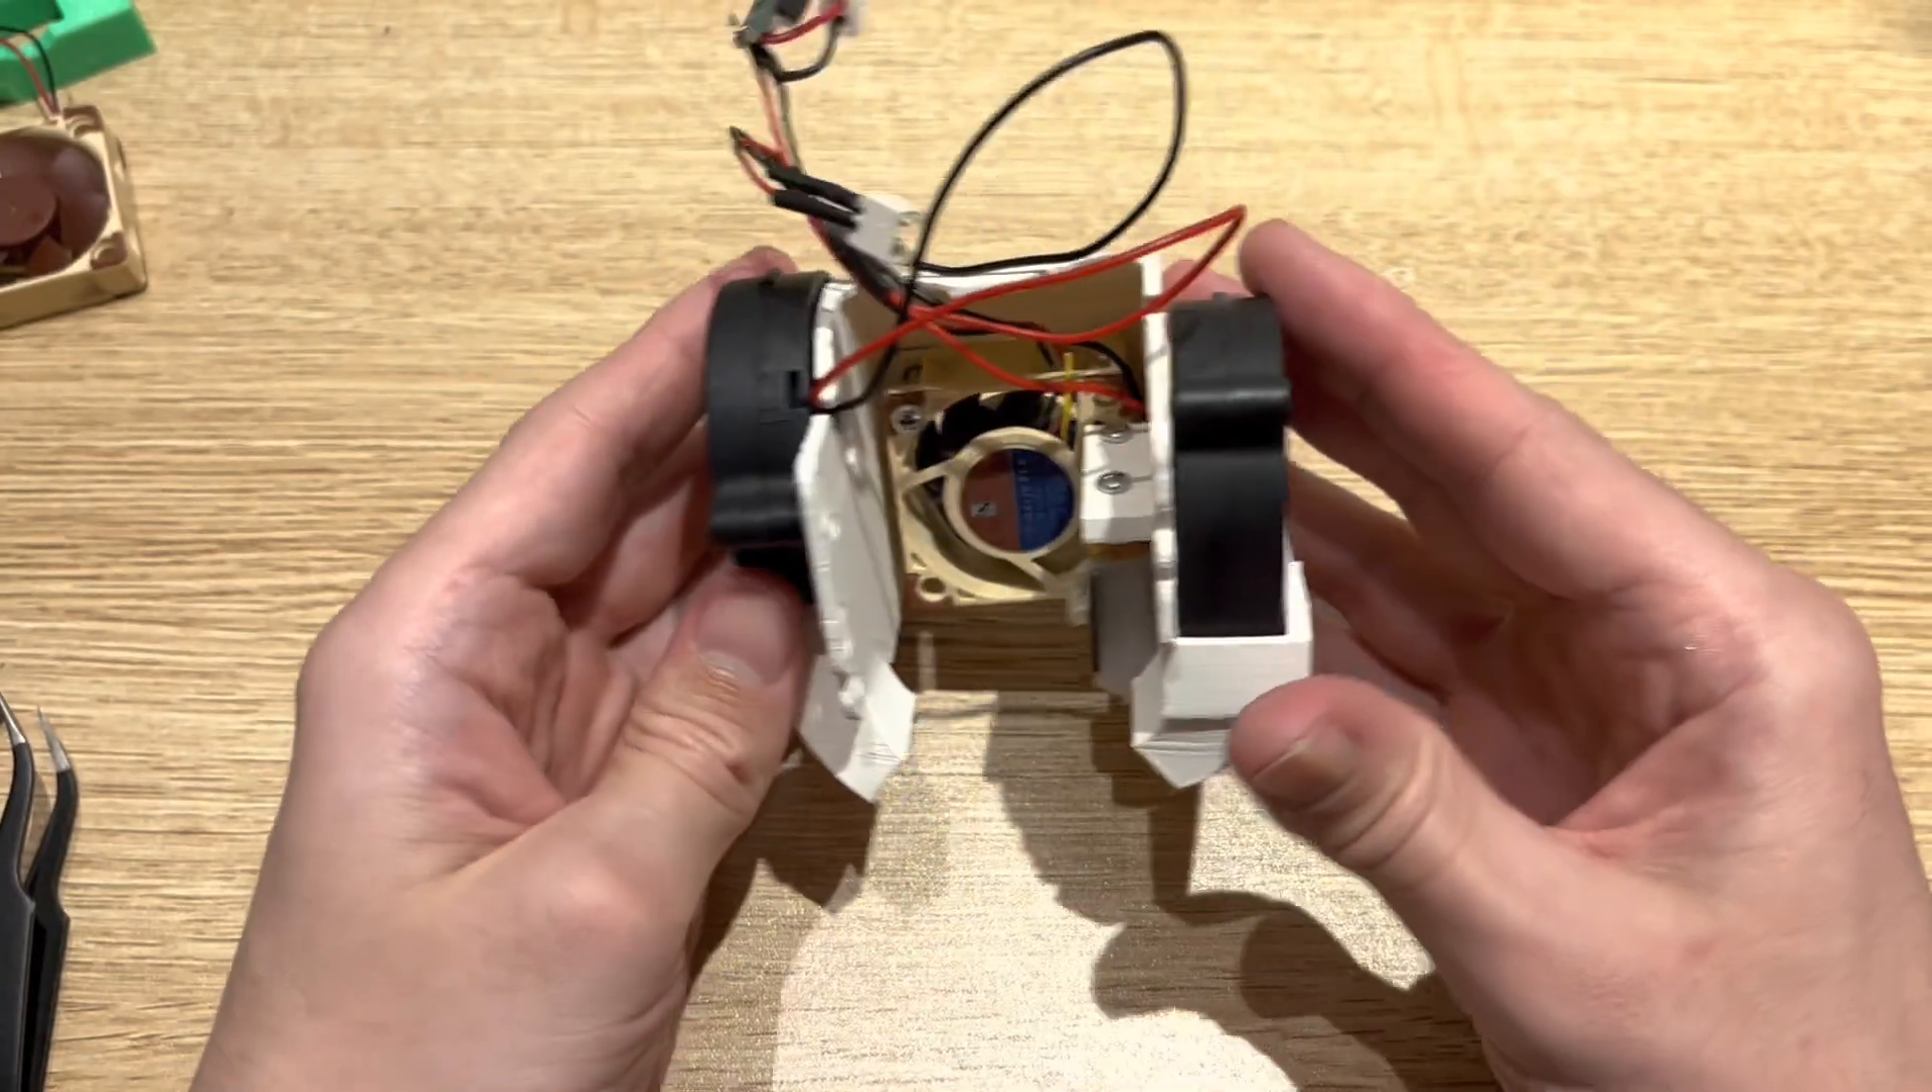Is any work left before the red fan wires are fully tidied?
Yes.